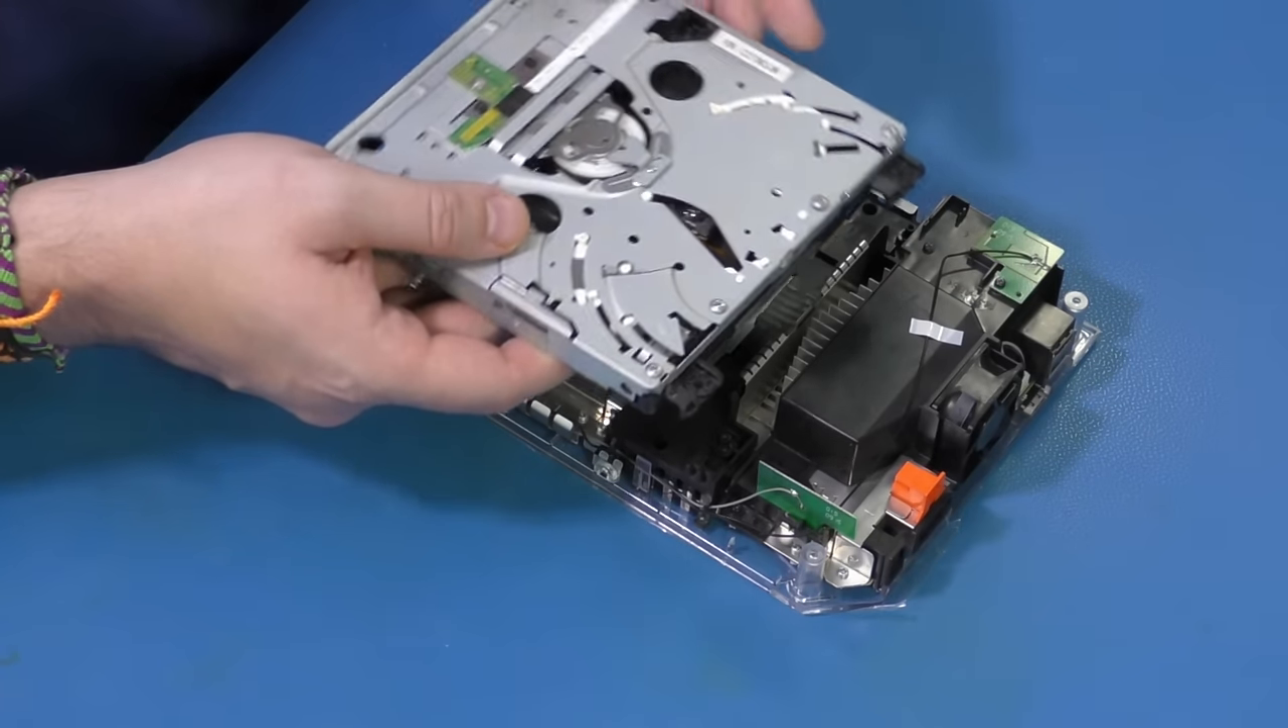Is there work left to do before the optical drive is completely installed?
Yes.